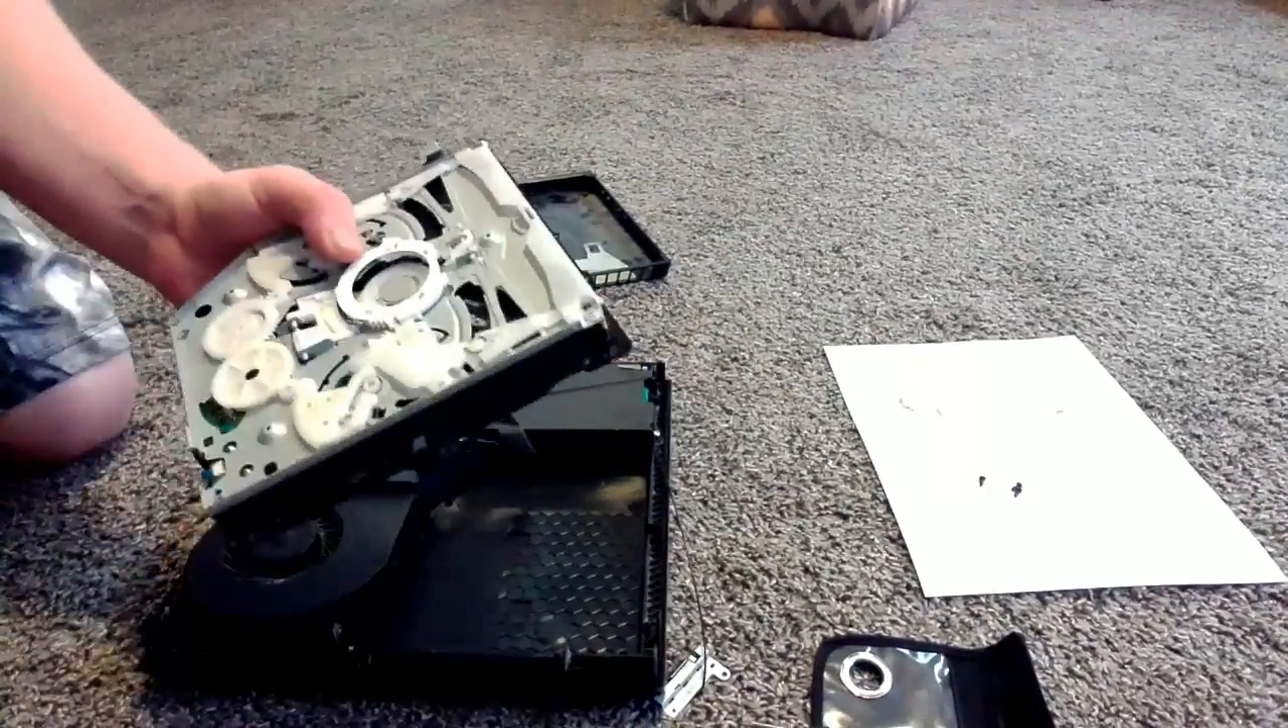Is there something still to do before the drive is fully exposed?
No.